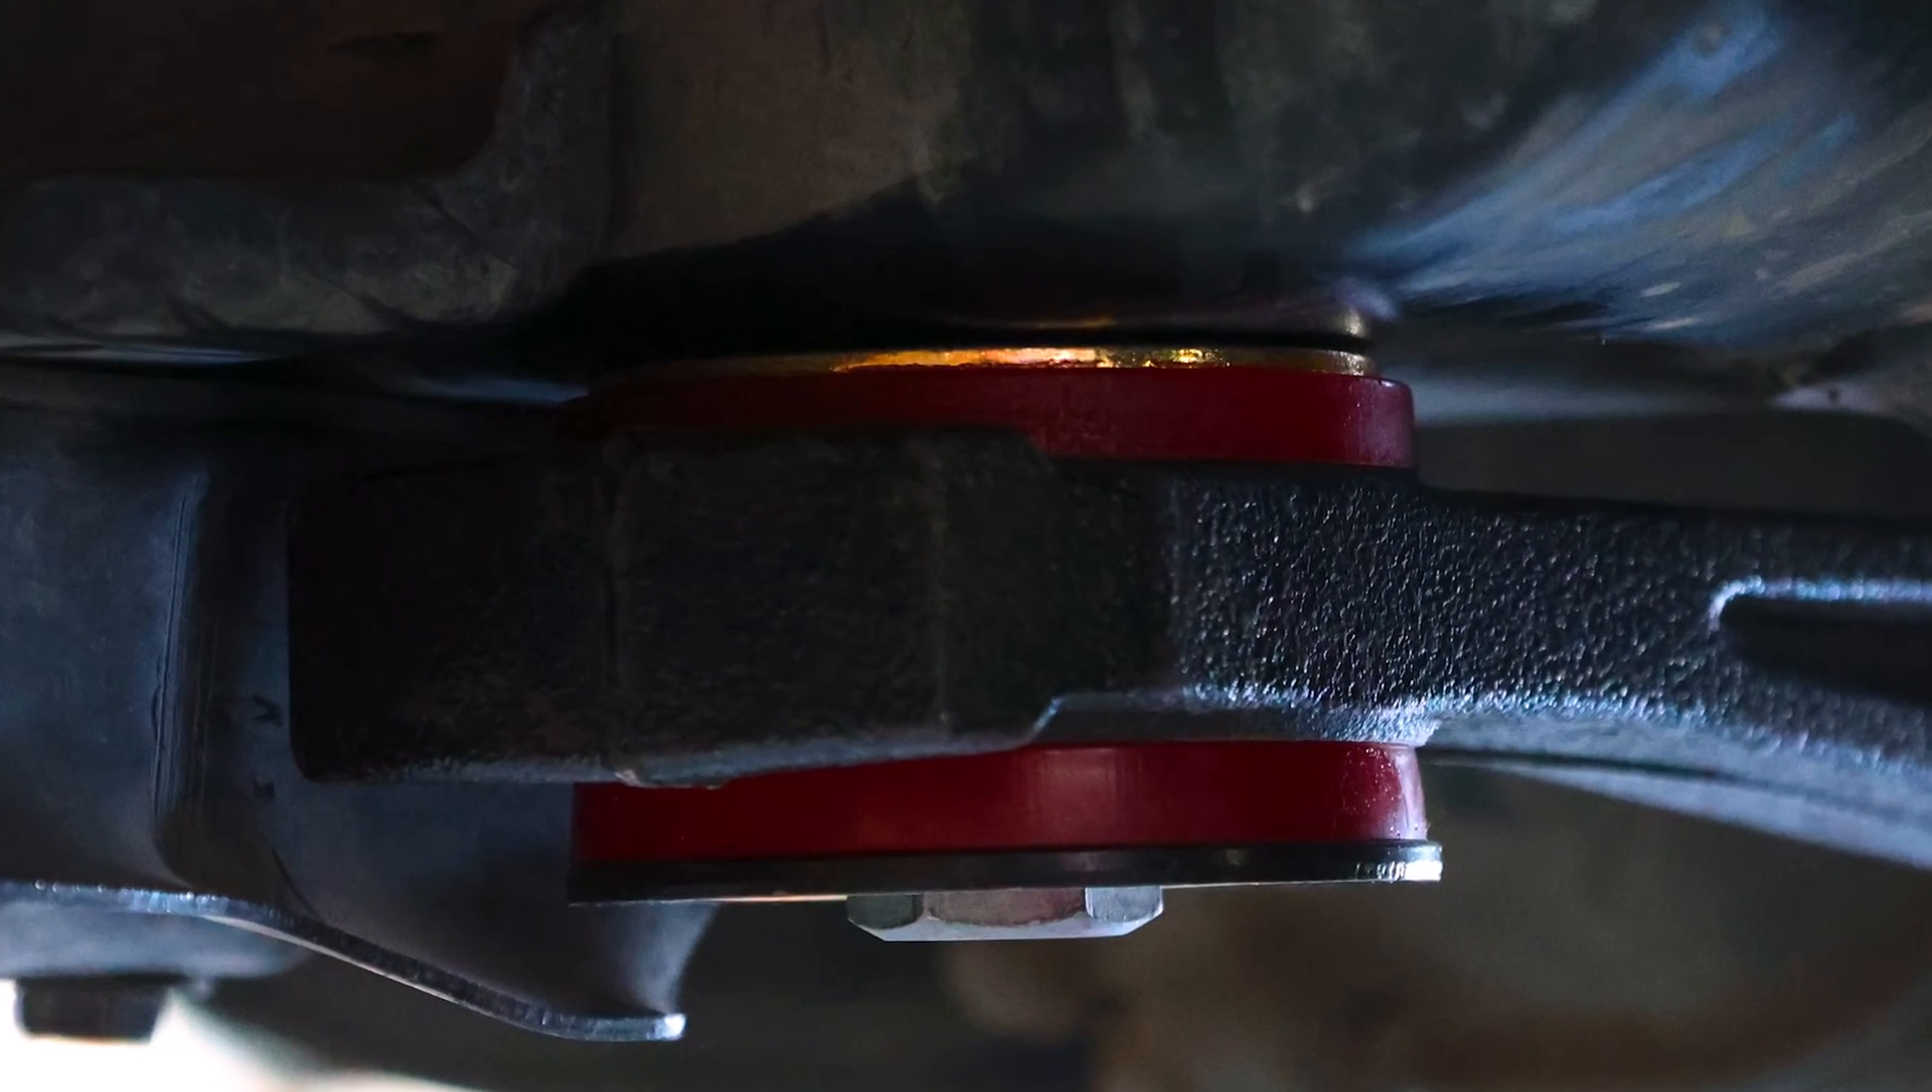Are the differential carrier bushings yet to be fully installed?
No.